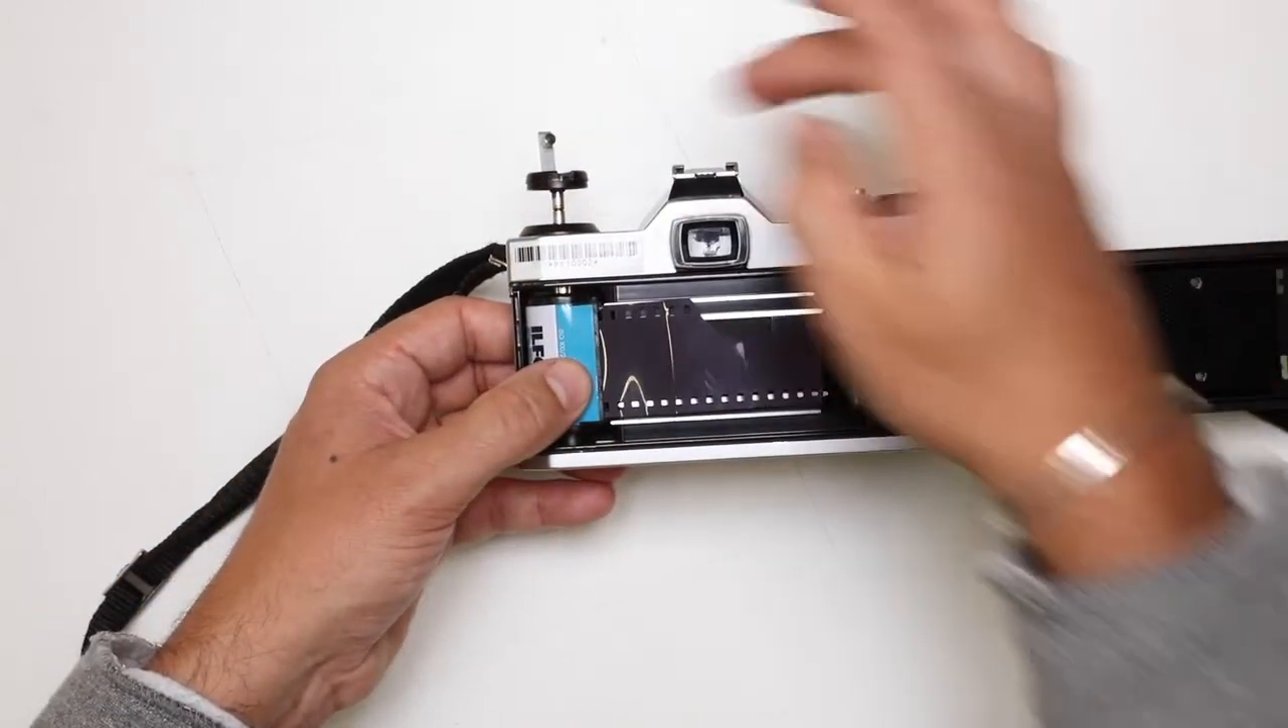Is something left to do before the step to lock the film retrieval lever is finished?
Yes.